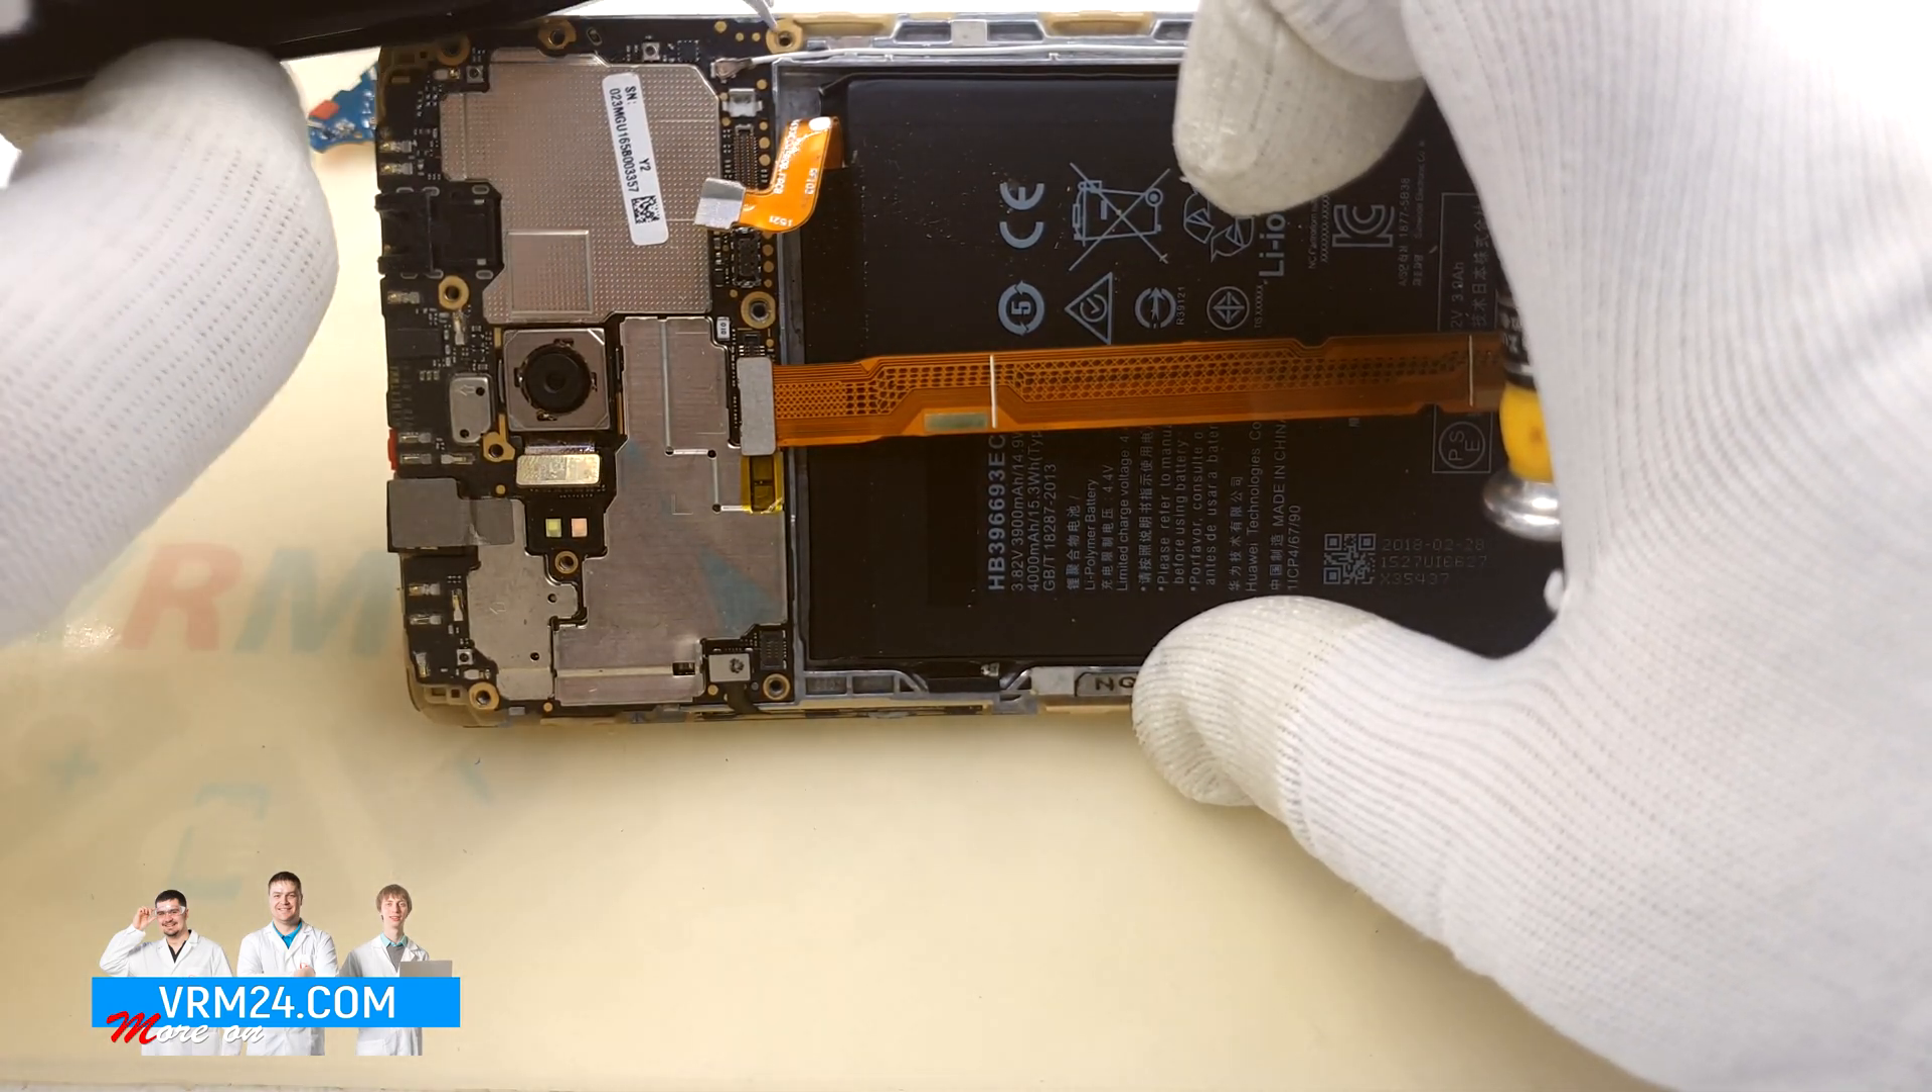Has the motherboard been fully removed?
No.